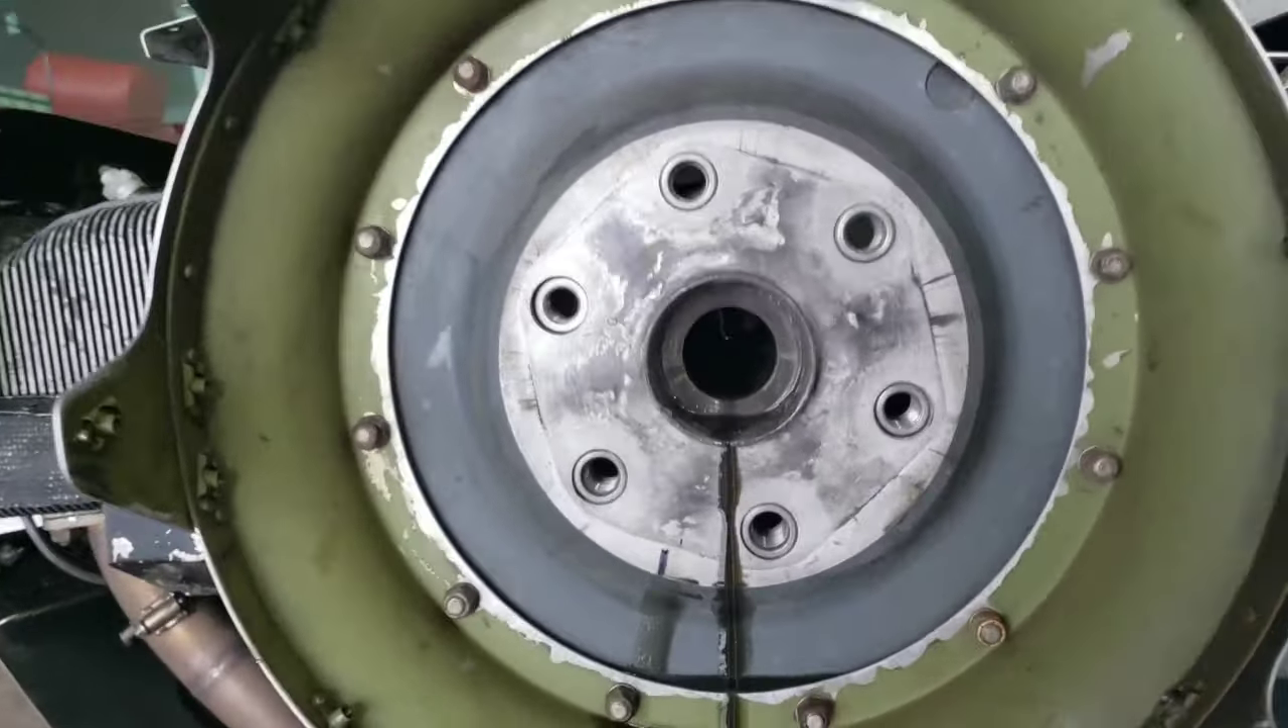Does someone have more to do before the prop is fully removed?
No.